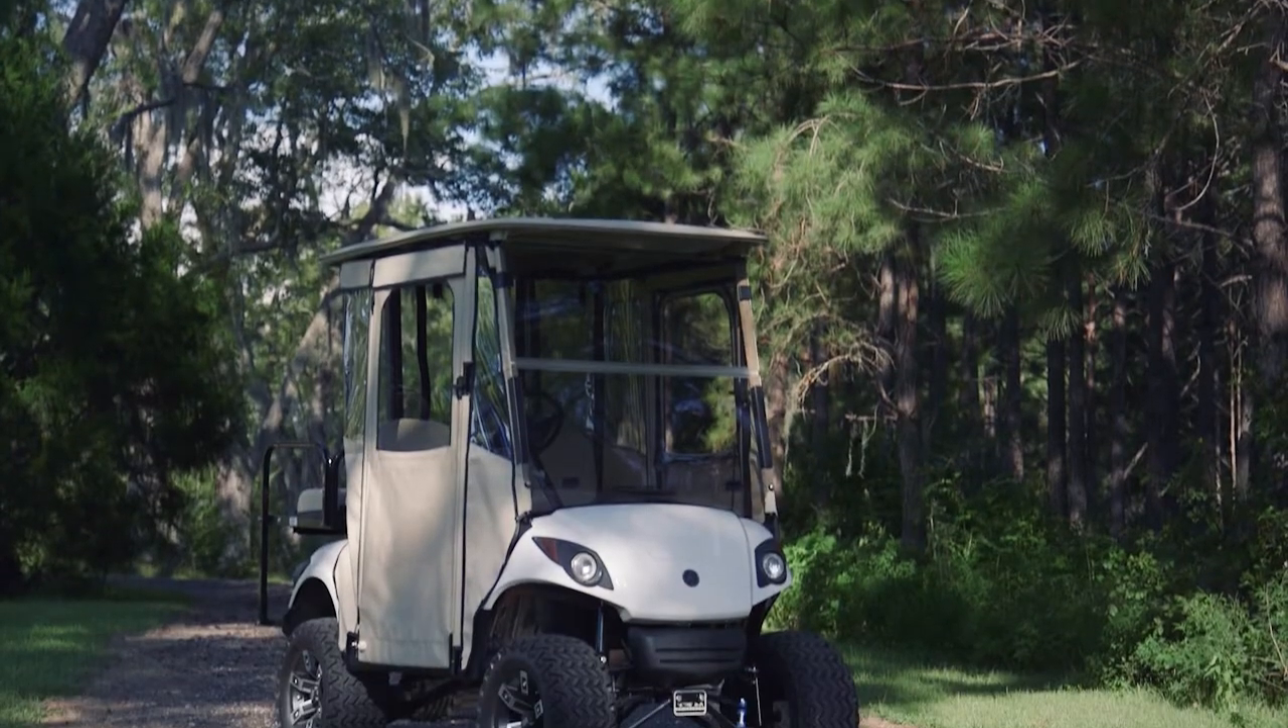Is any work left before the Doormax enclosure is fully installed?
No.